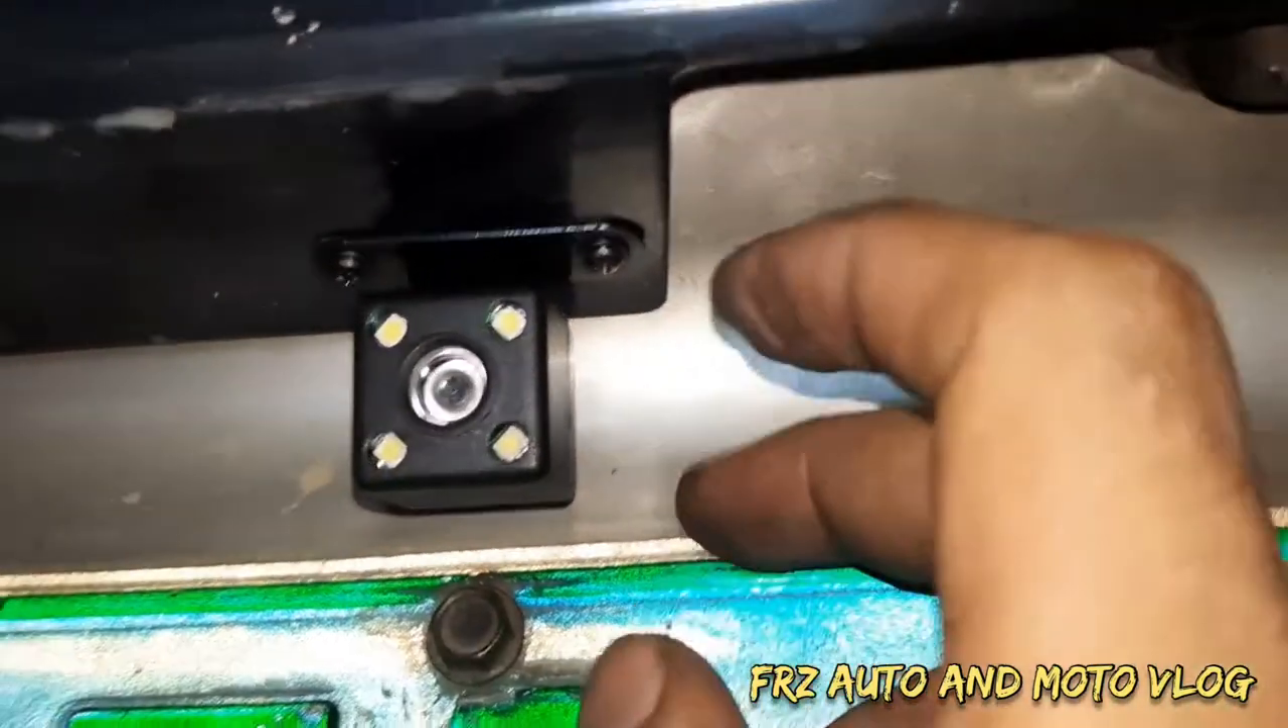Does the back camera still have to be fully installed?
No.